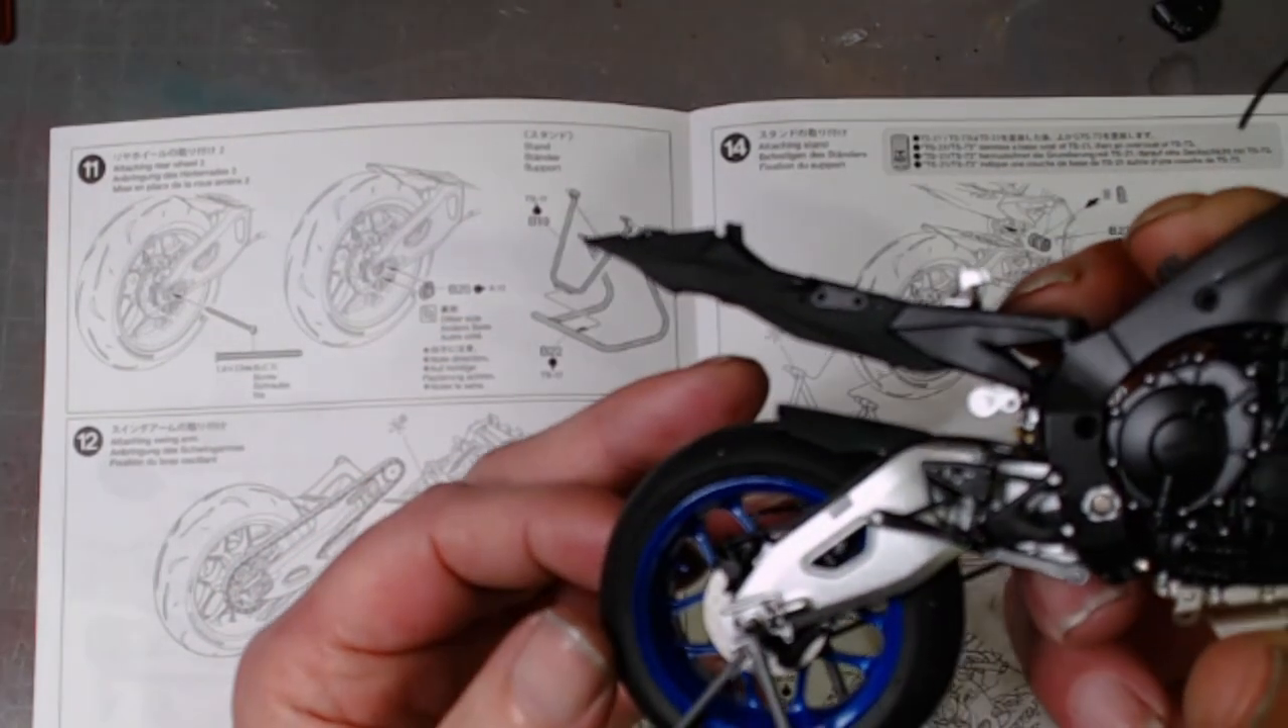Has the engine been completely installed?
Yes.